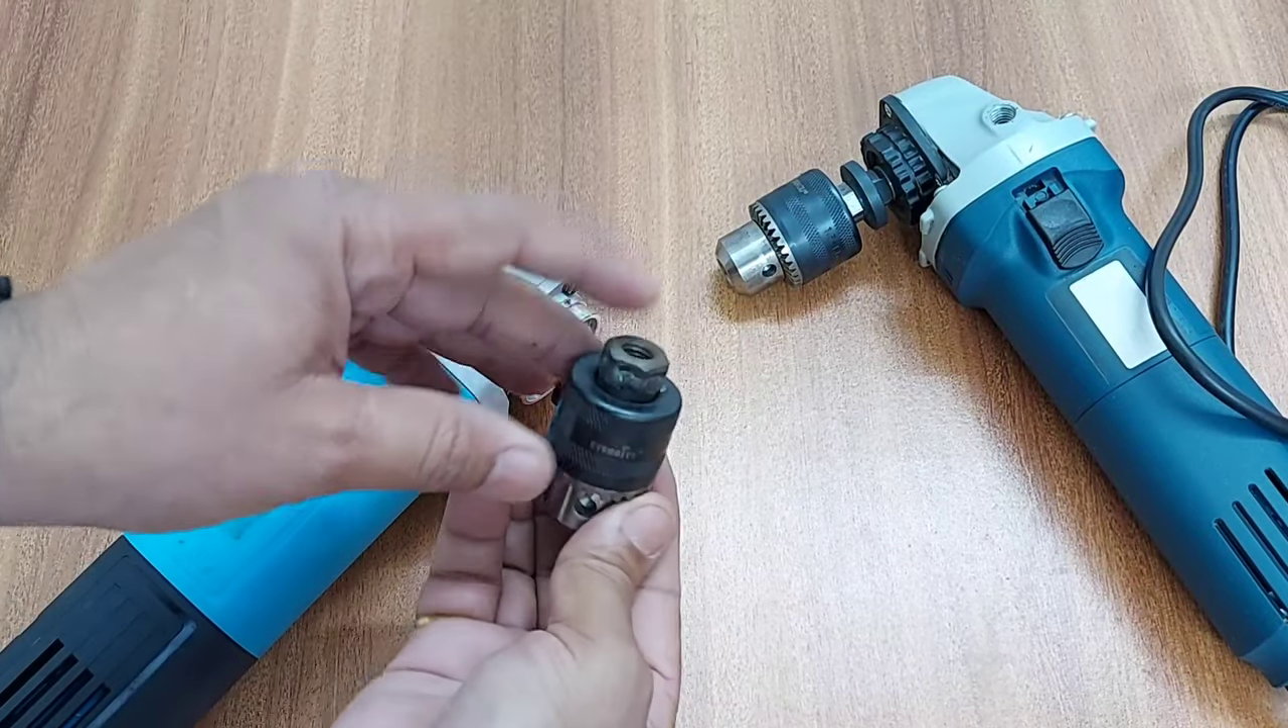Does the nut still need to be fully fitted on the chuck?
No.